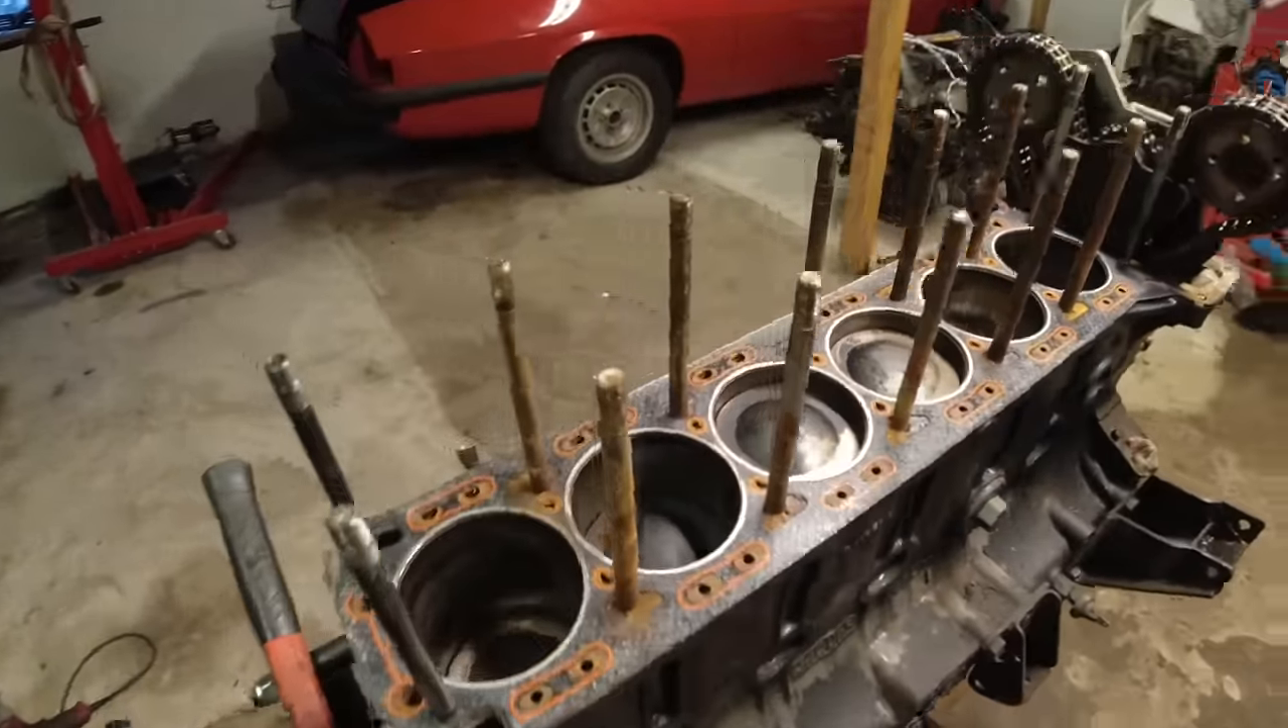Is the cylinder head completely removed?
Yes.